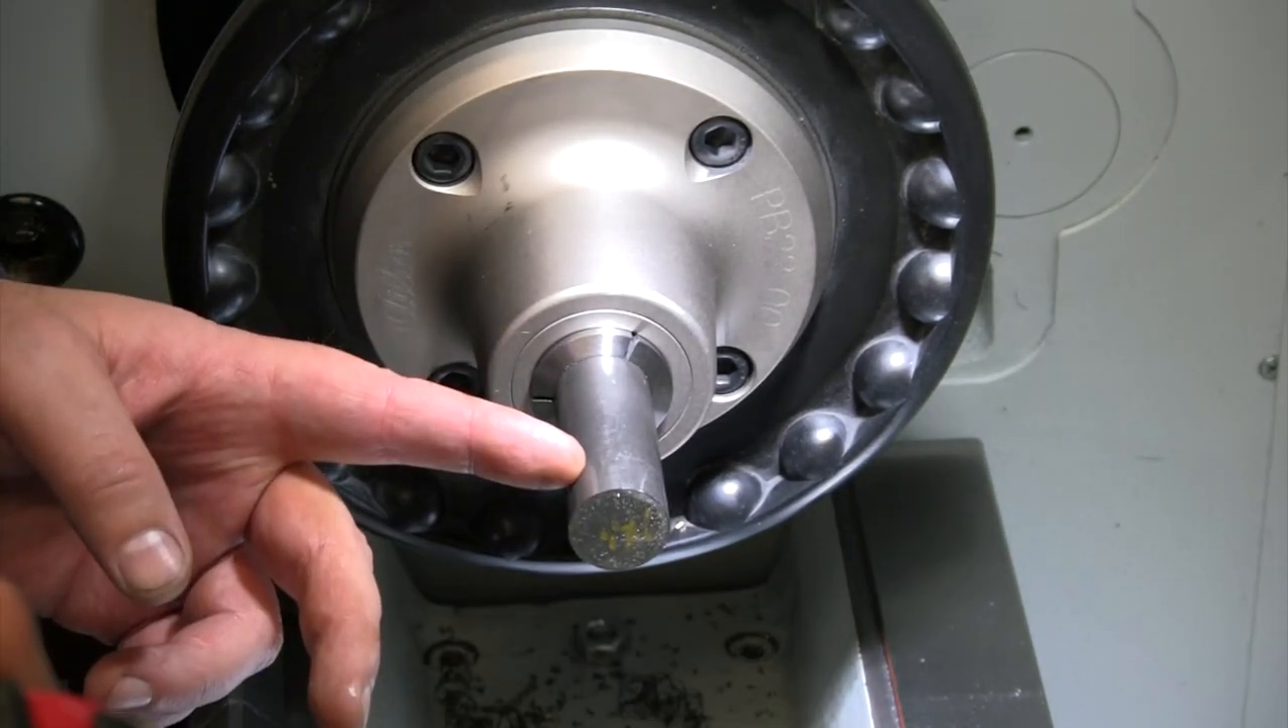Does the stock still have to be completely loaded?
No.